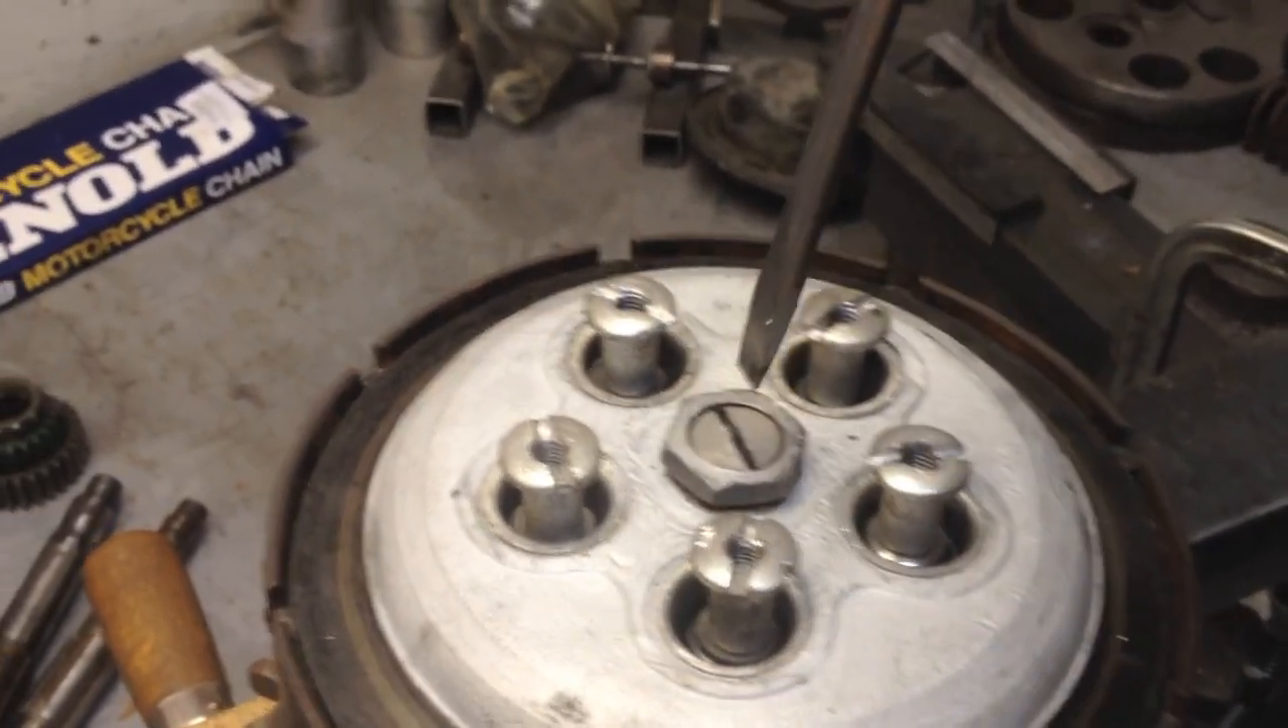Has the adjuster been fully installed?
Yes.